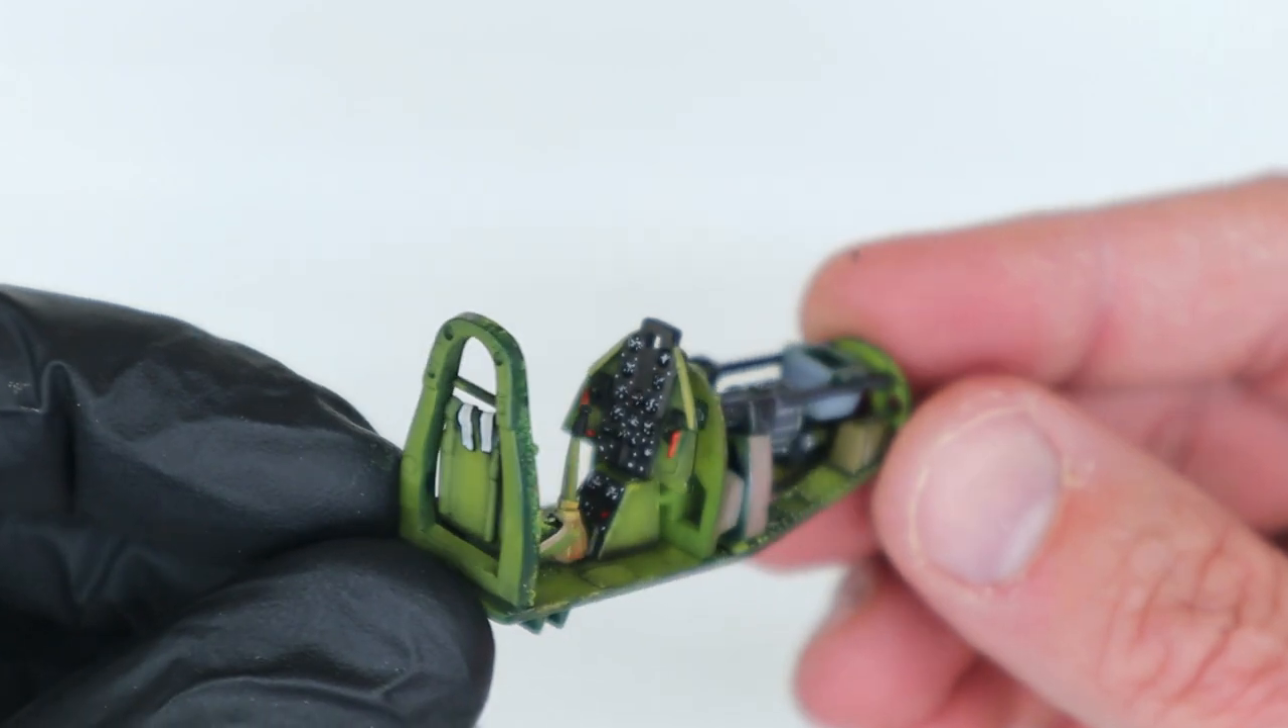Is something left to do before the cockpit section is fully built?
No.